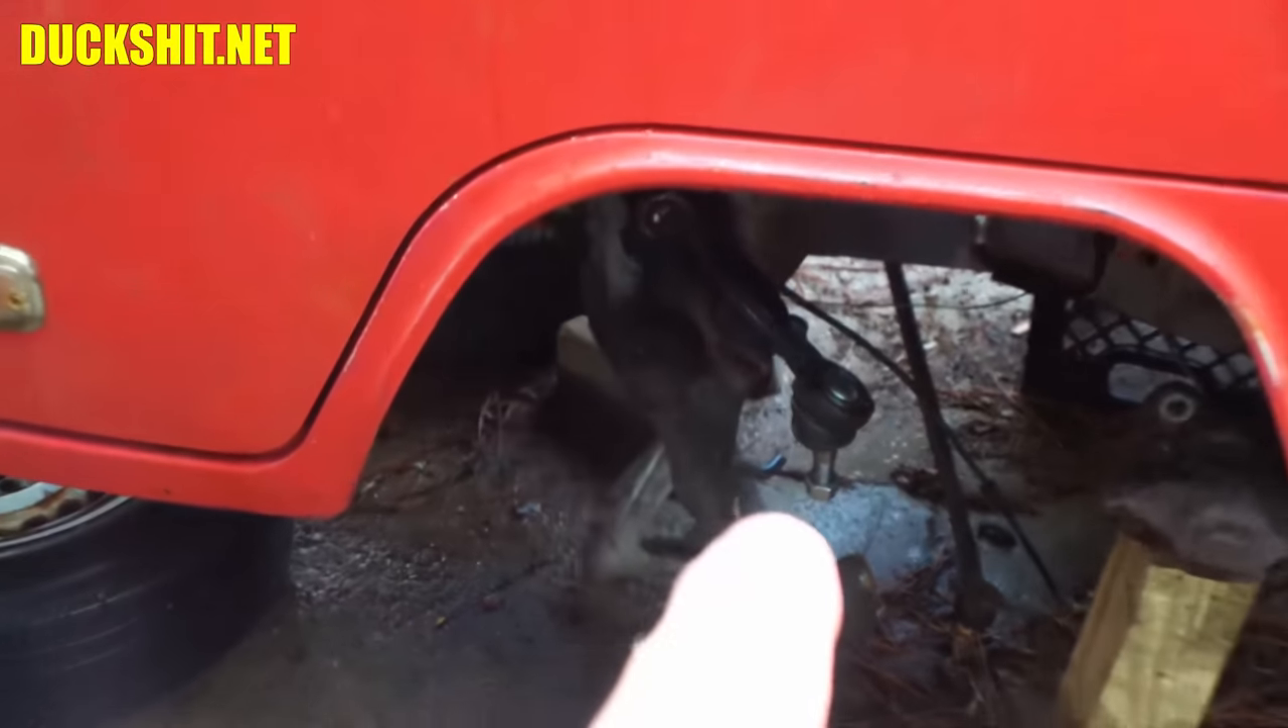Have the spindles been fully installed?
No.